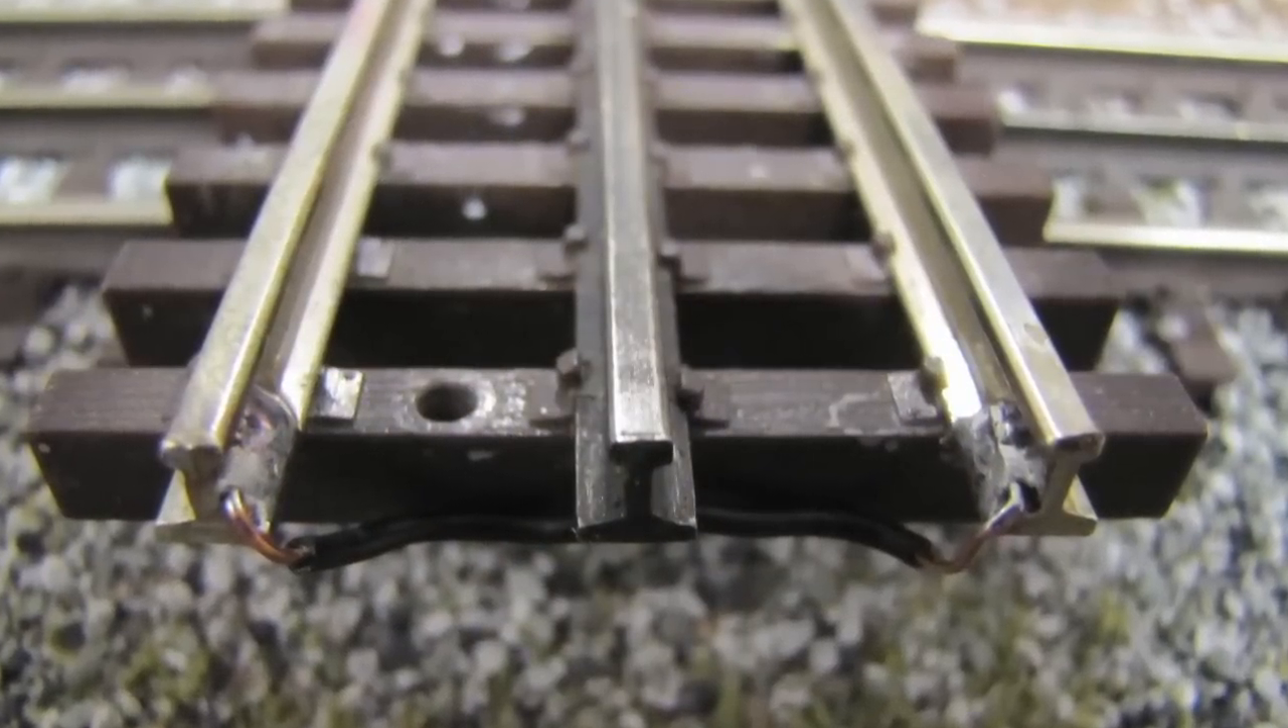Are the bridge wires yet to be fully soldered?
No.